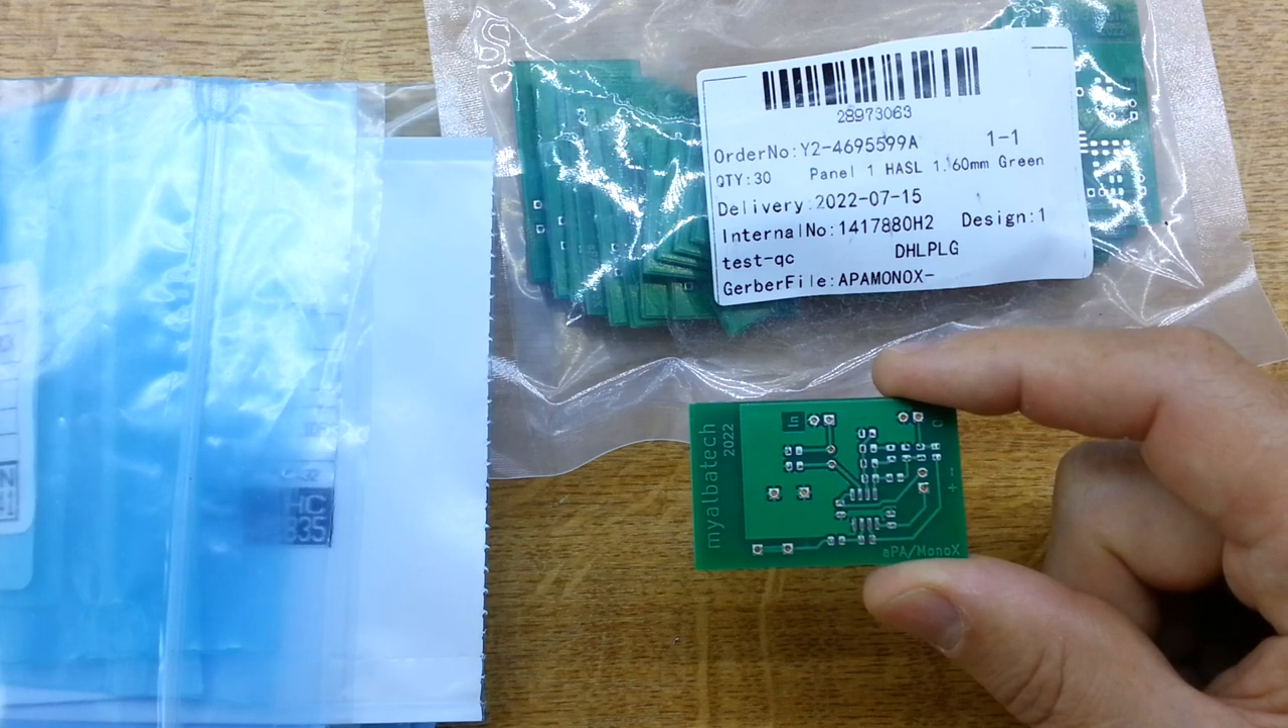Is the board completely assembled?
No.